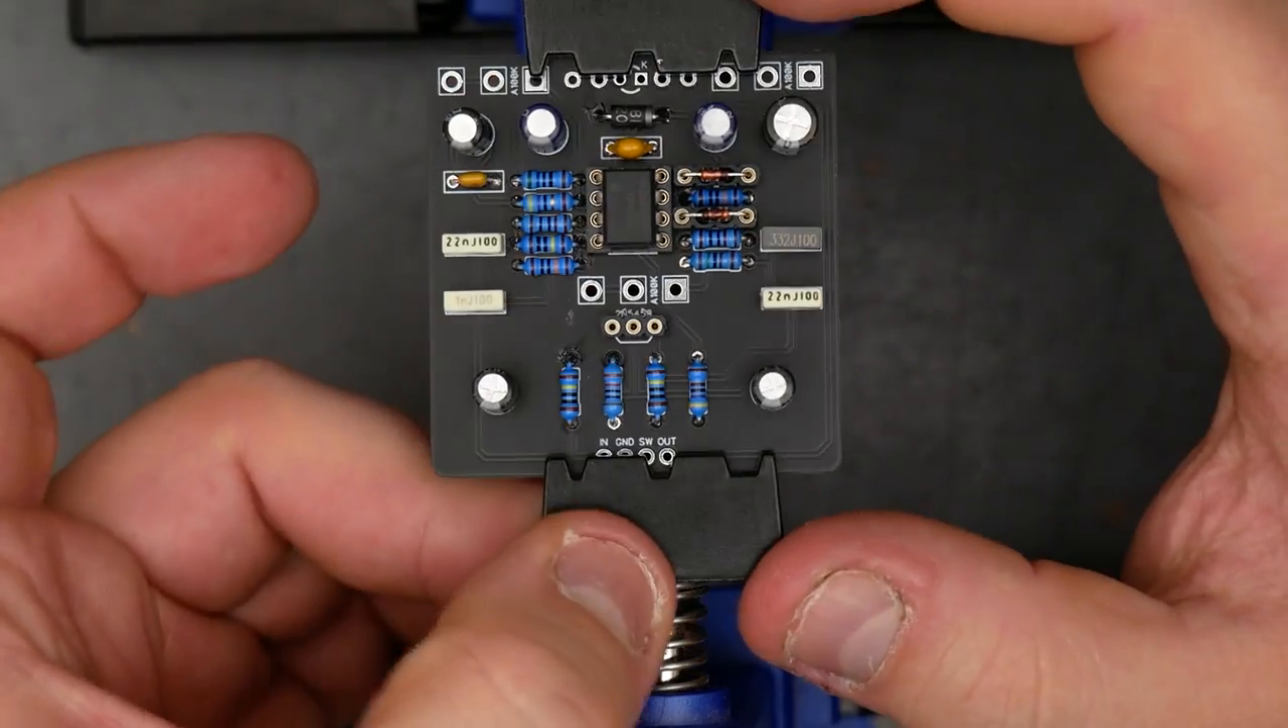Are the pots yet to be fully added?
Yes.